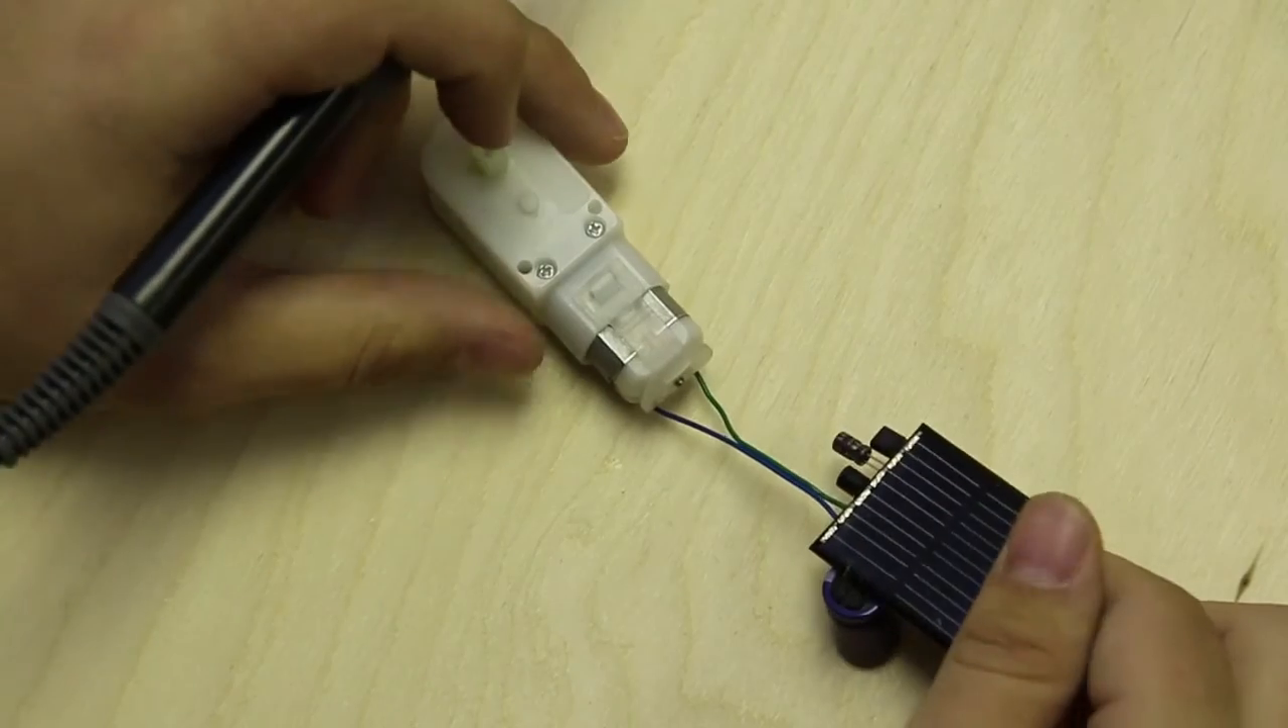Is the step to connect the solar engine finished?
Yes.